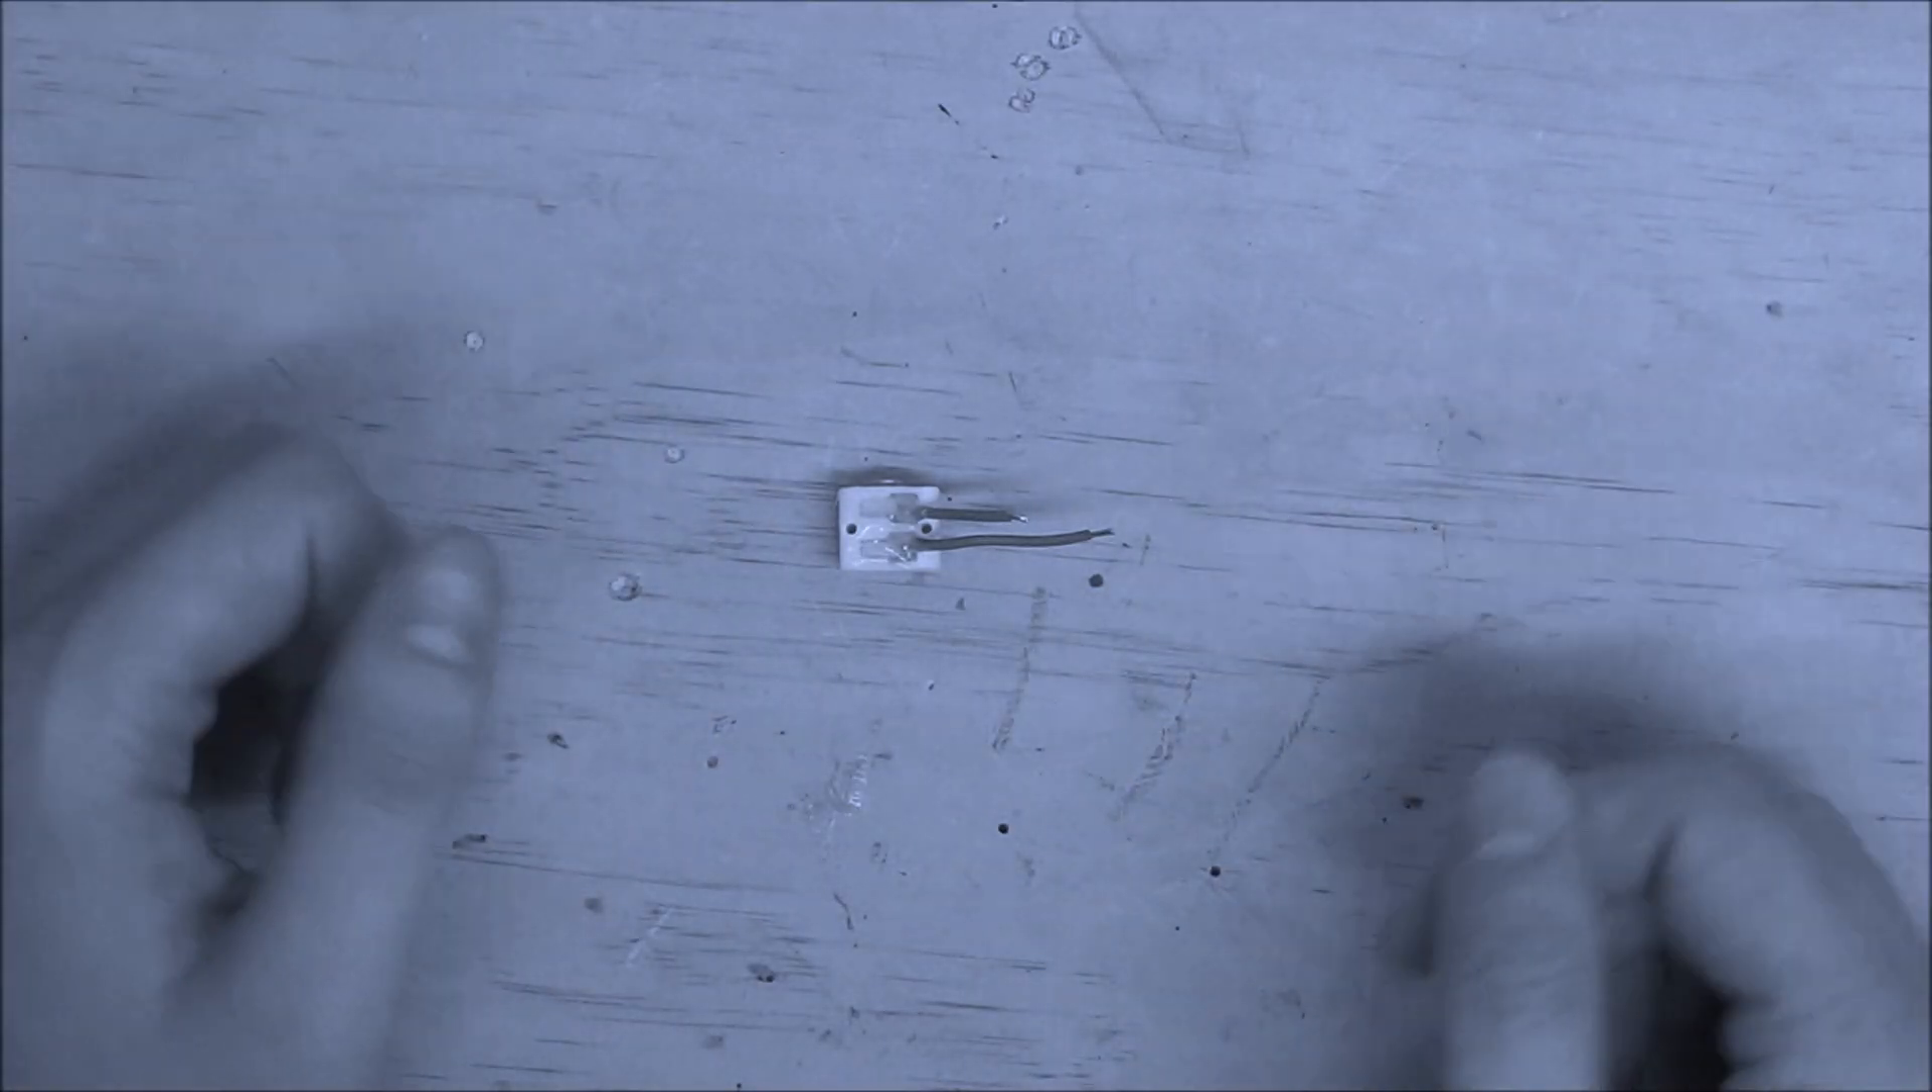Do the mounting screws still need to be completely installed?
Yes.